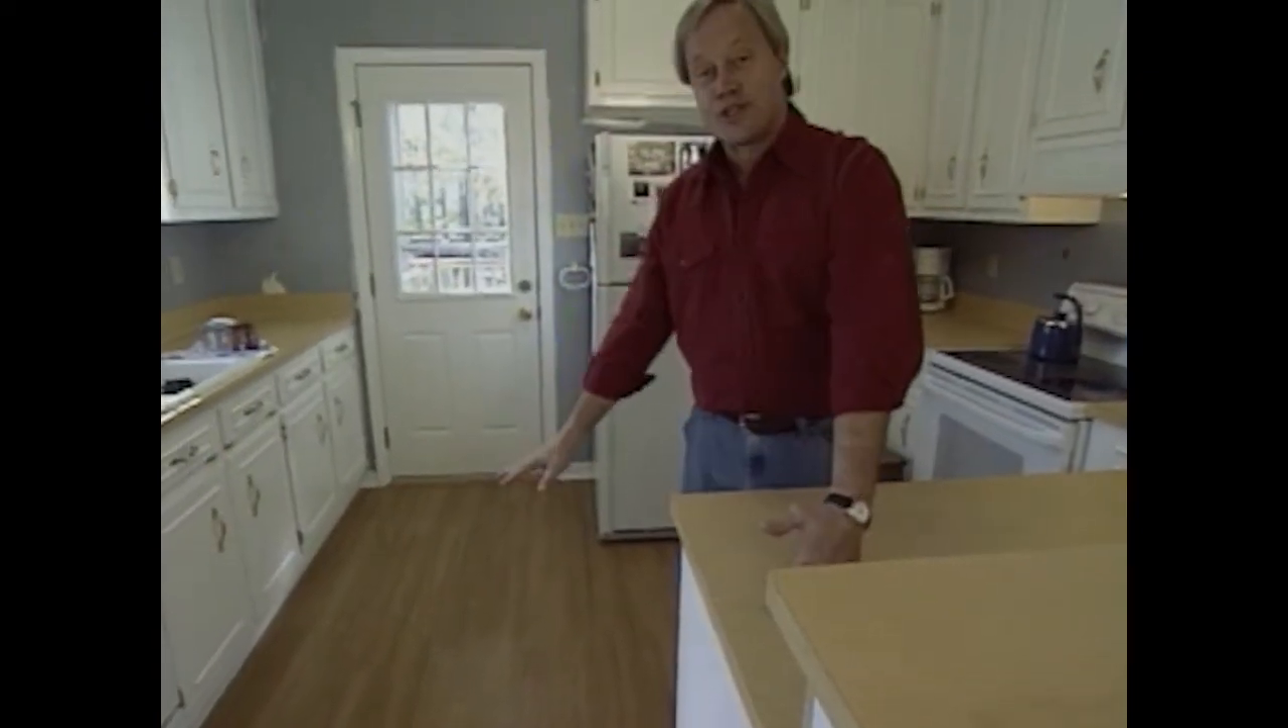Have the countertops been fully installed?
Yes.